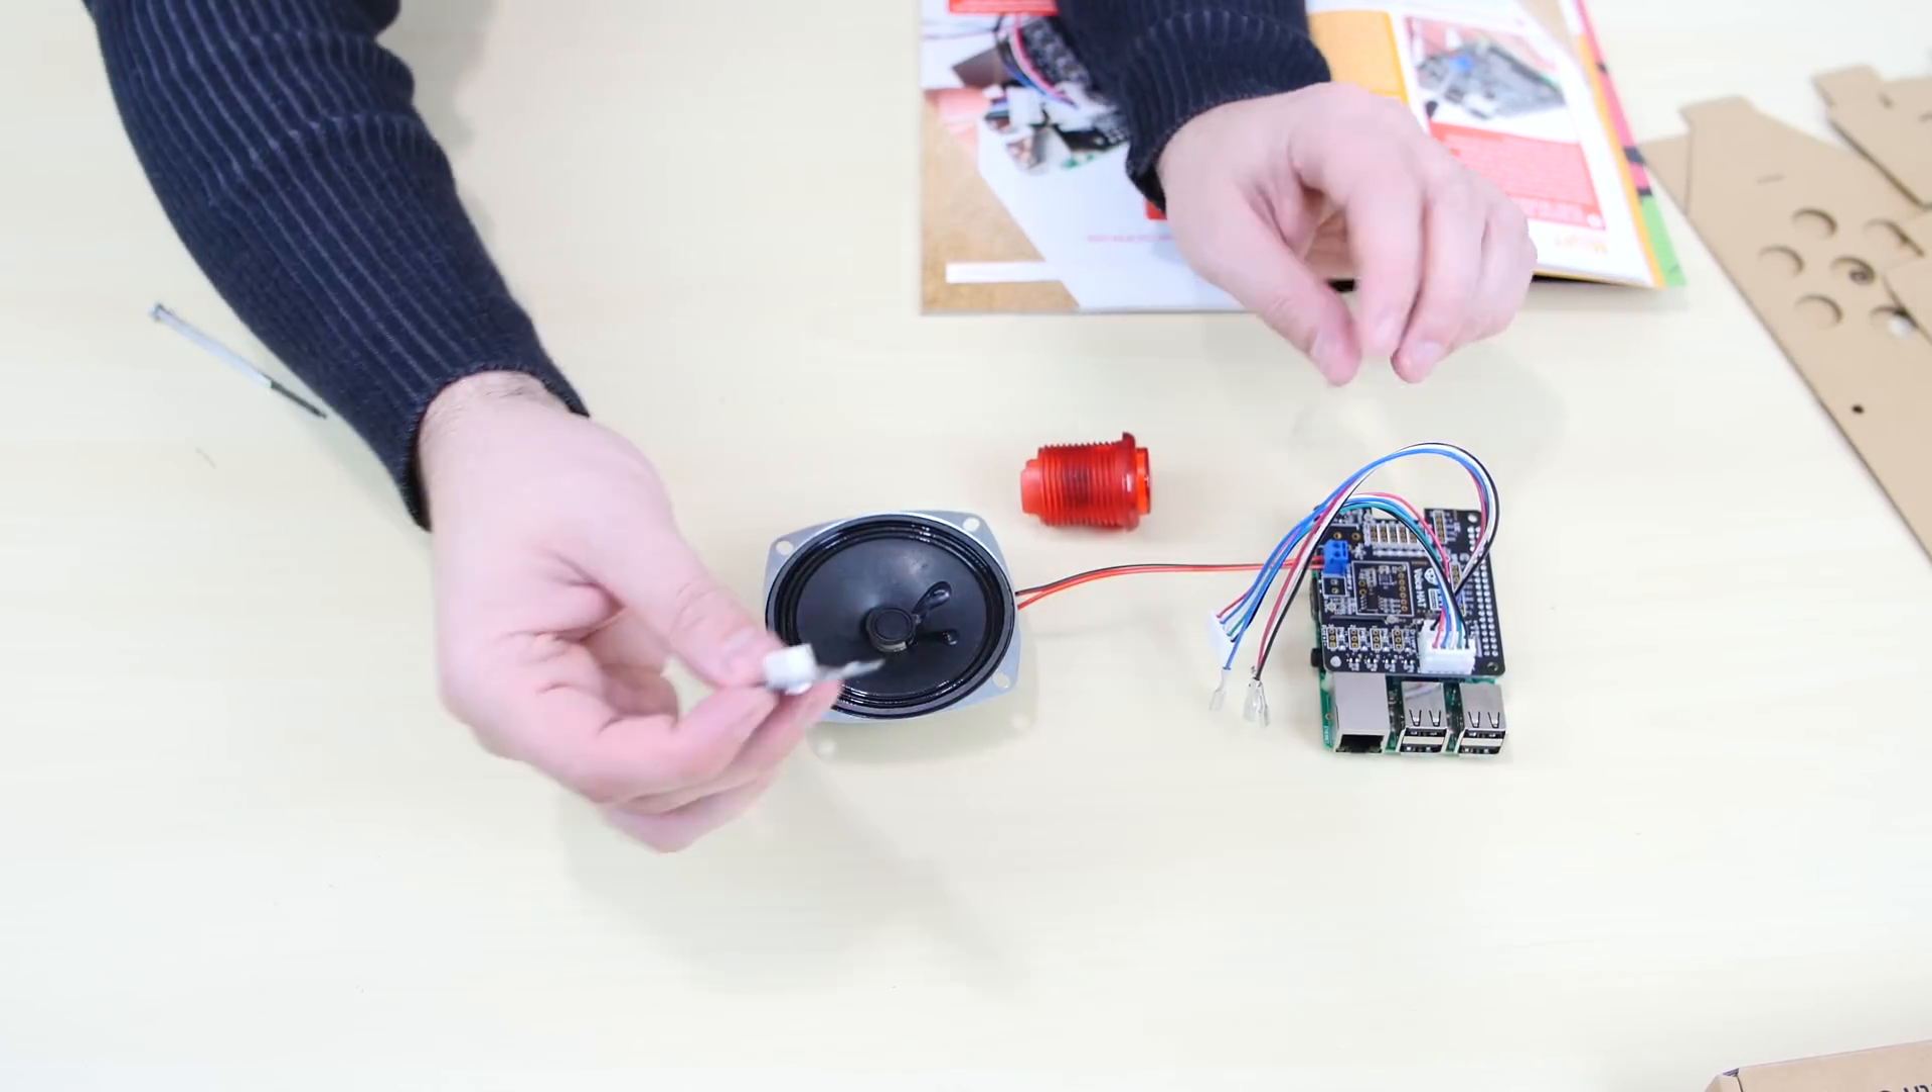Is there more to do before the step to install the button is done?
Yes.